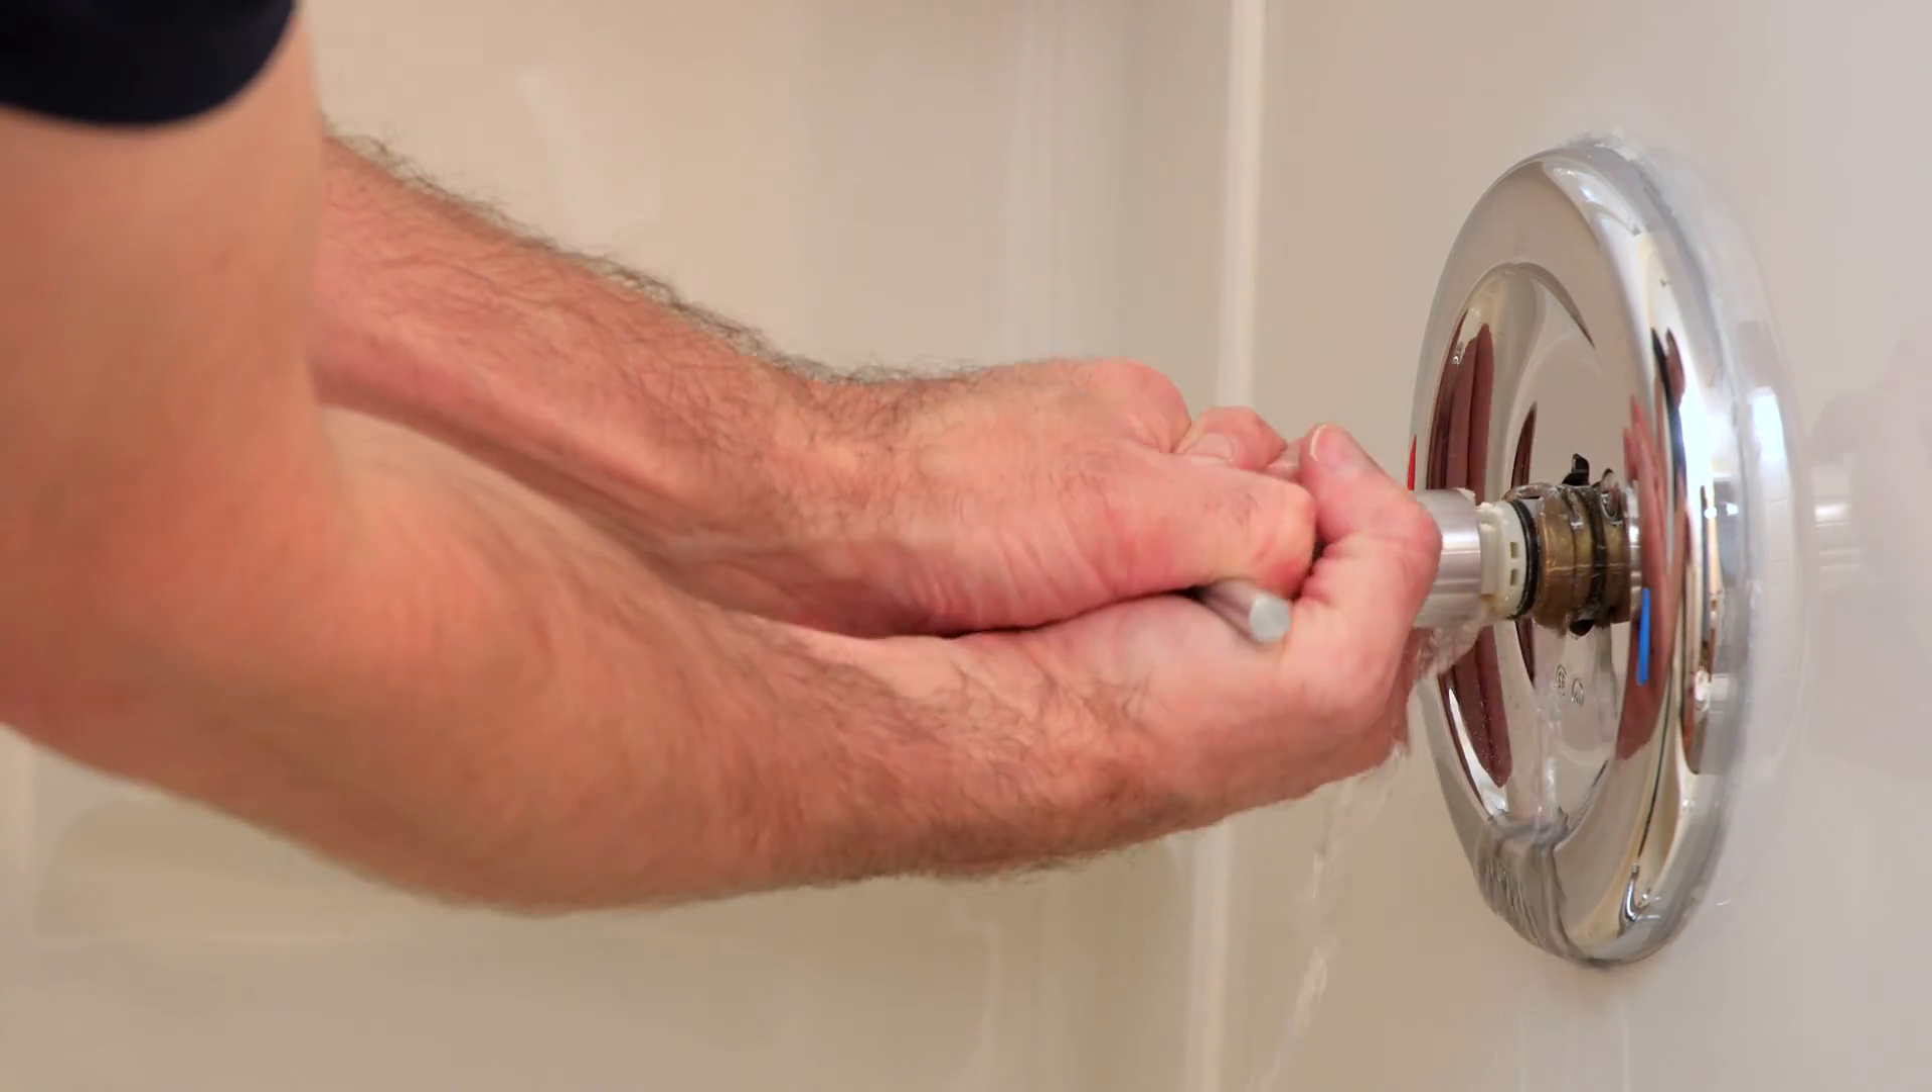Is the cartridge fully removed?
No.